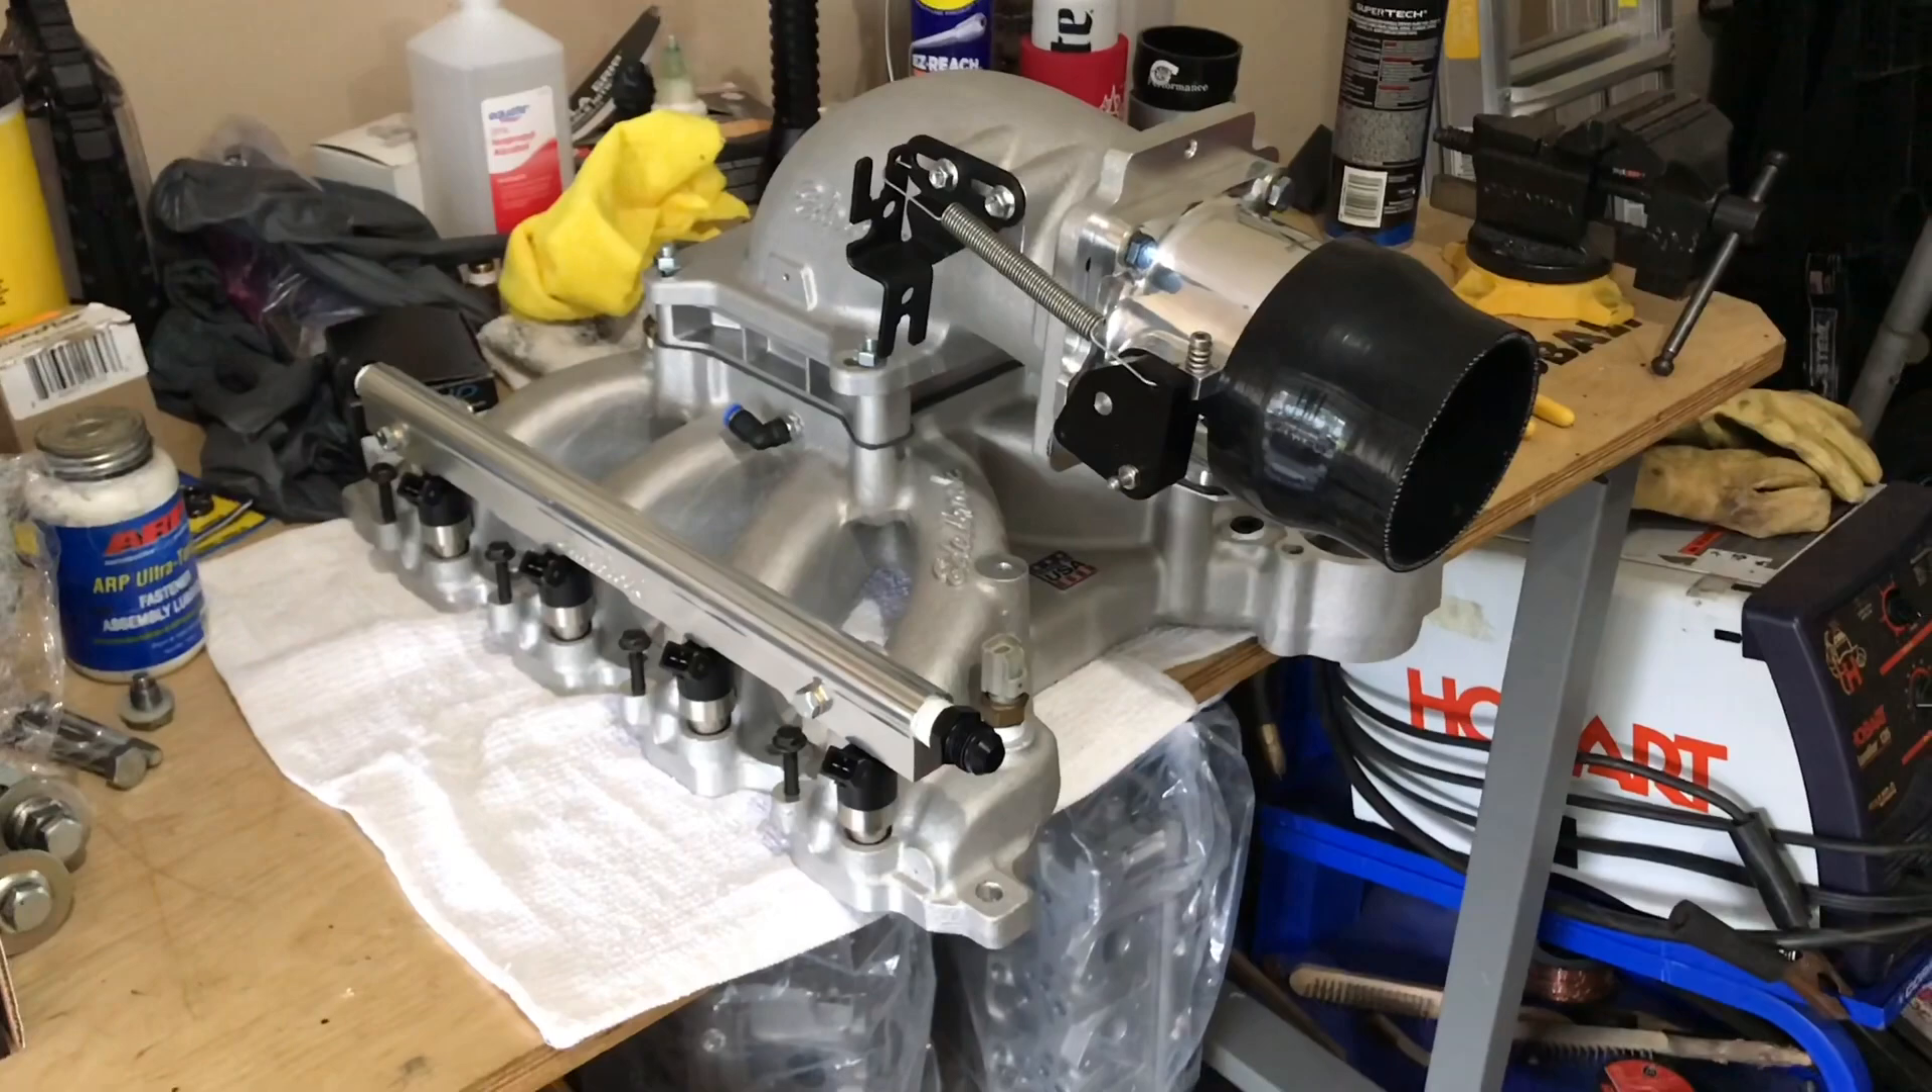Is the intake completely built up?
Yes.